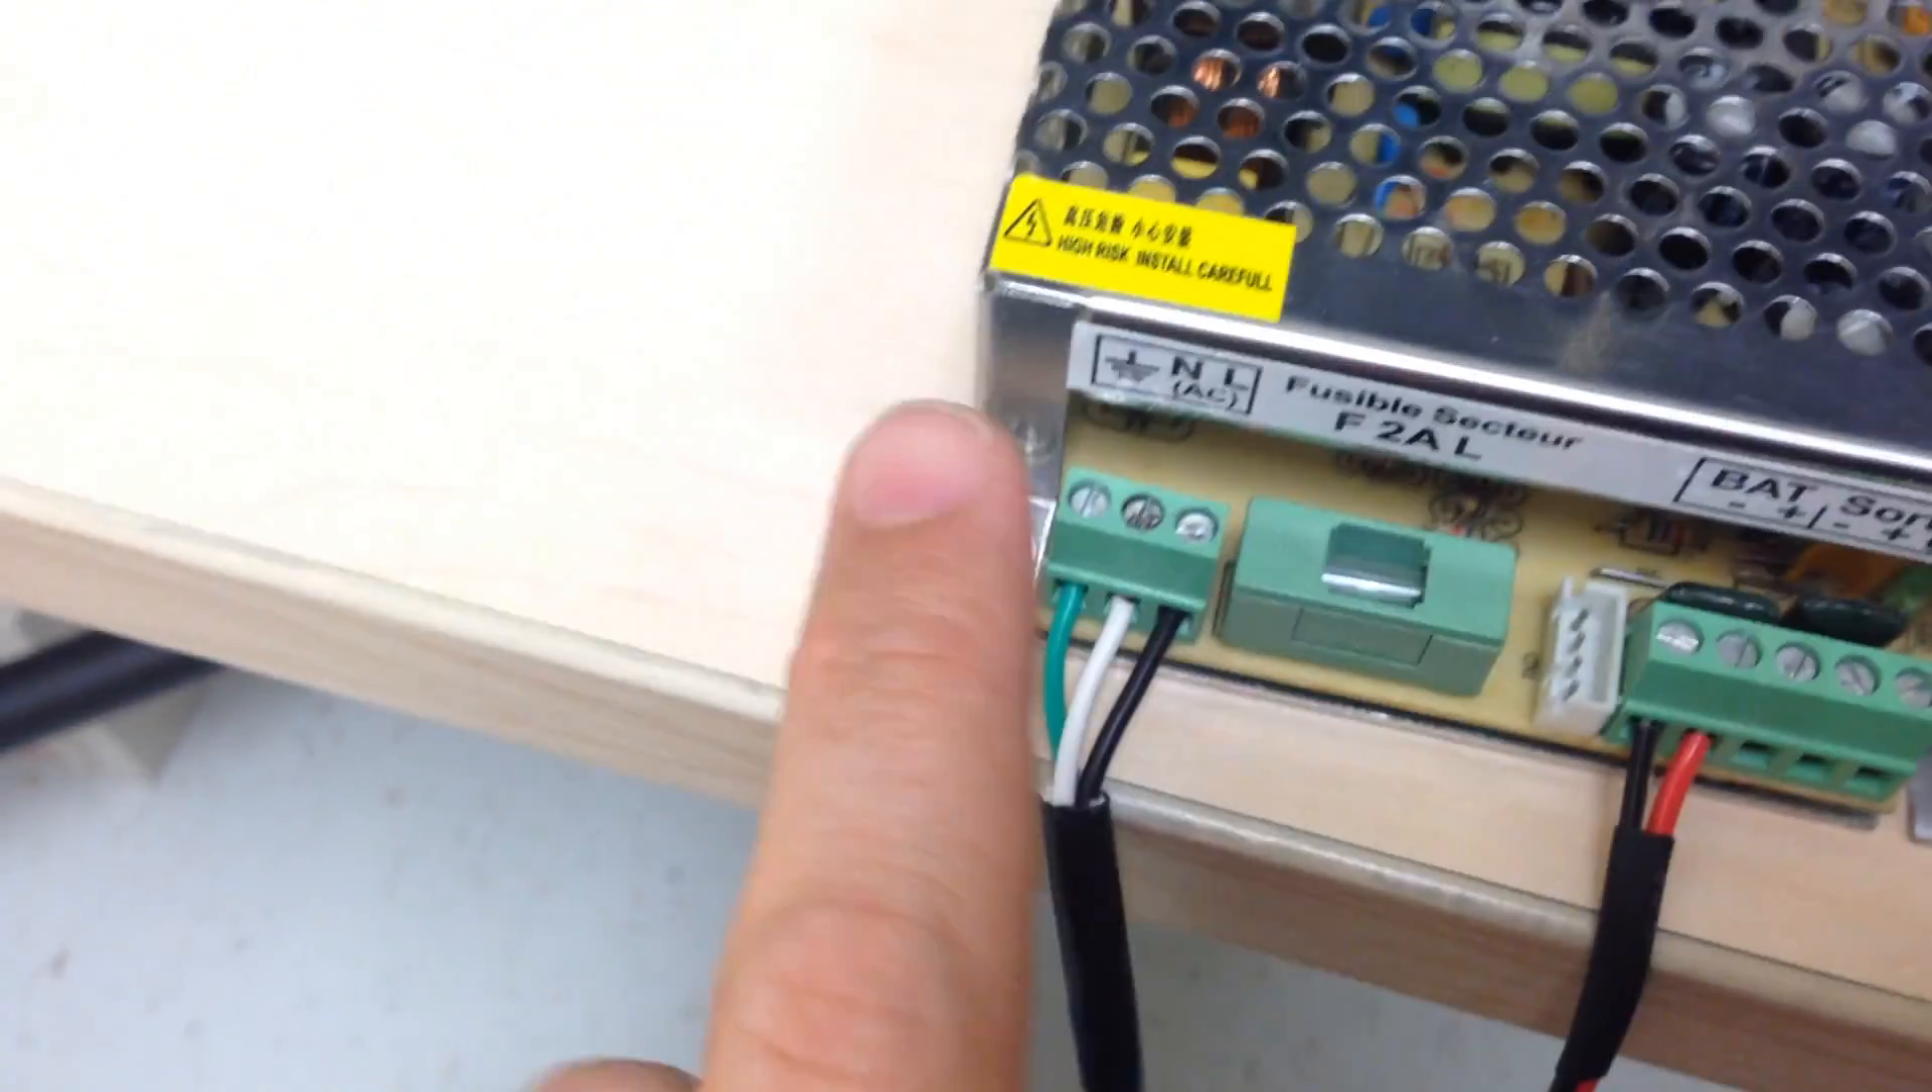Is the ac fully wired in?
Yes.